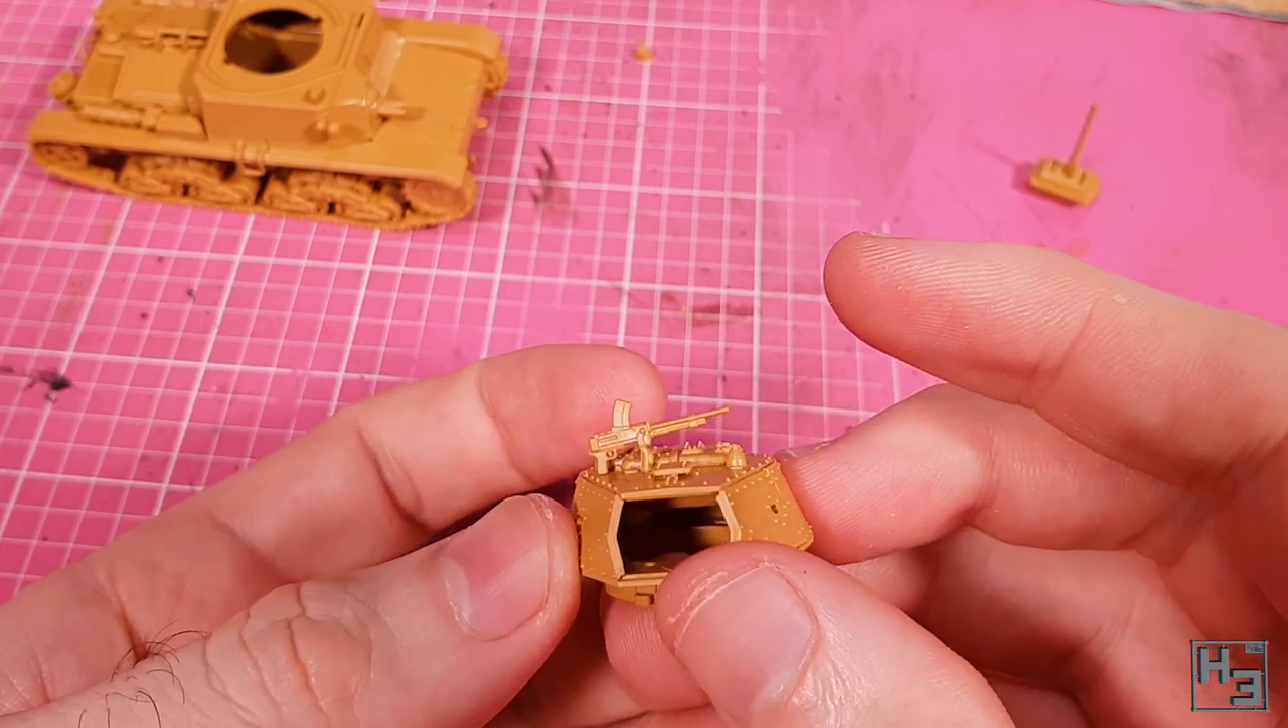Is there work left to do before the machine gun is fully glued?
No.